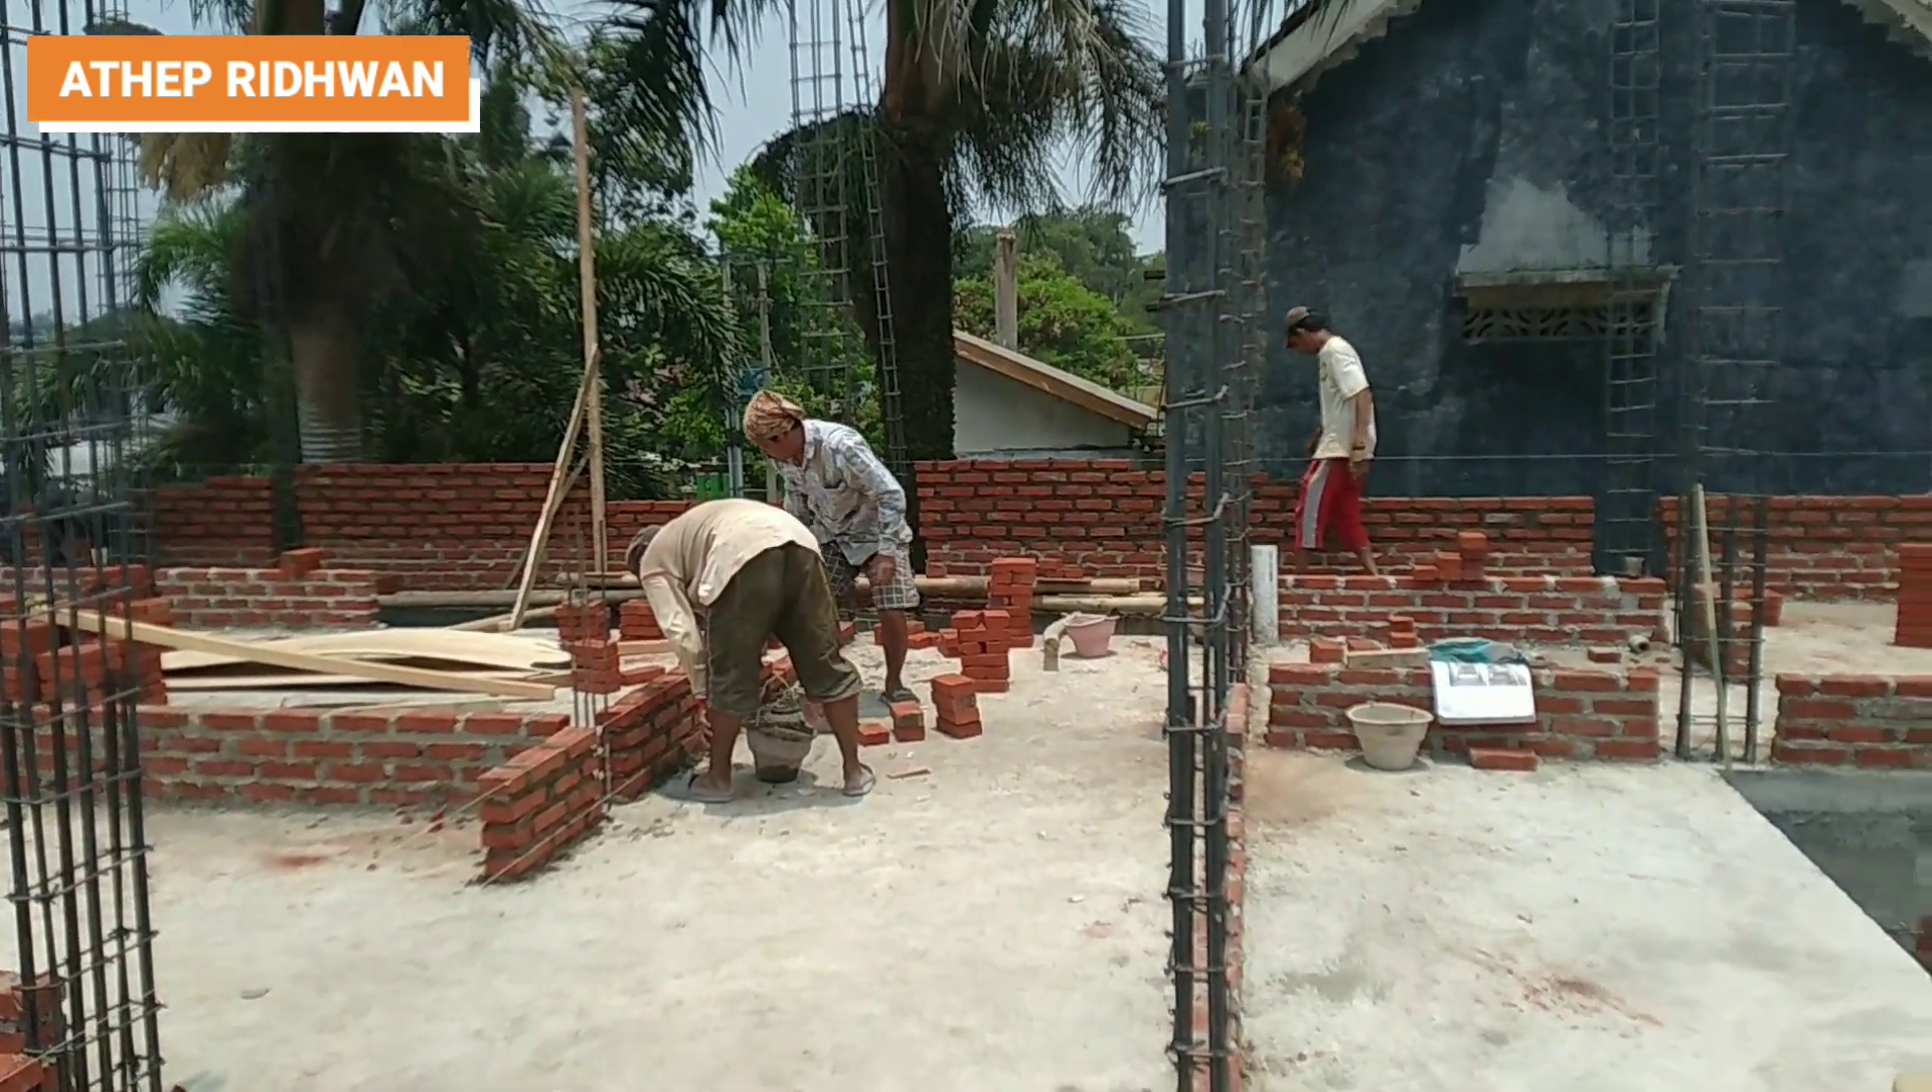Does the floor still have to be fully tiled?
Yes.